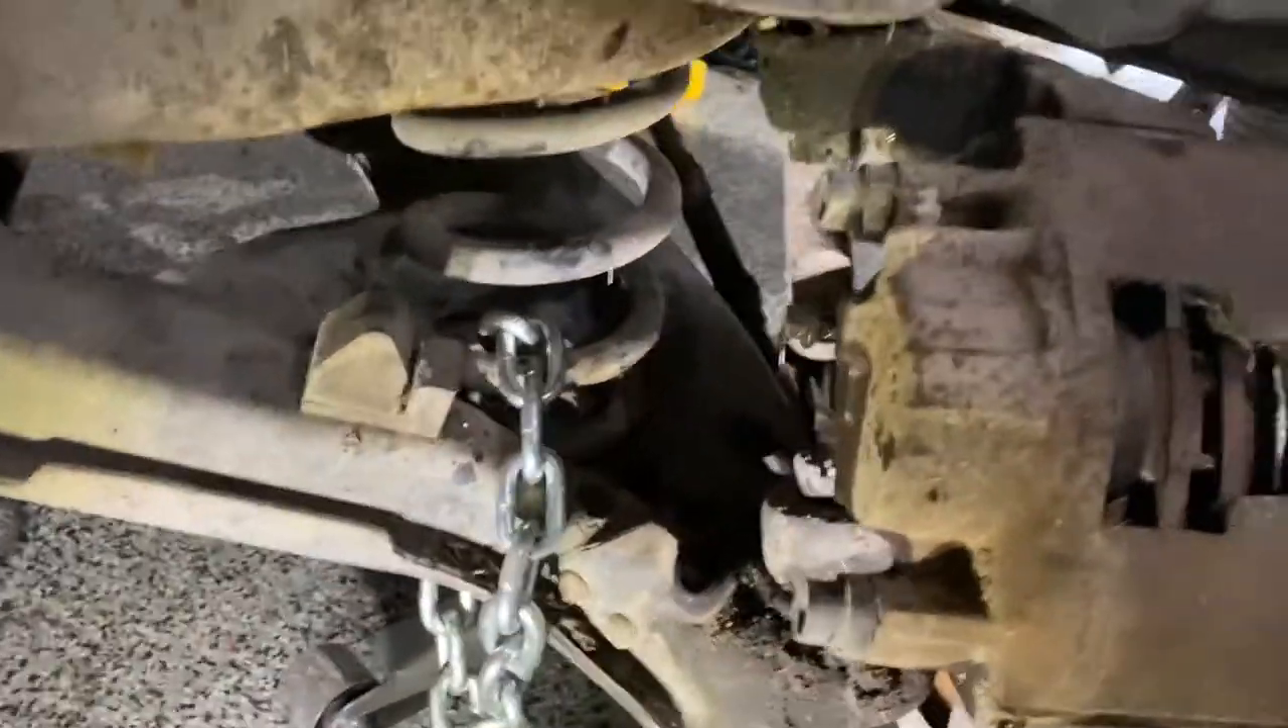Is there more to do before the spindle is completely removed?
Yes.